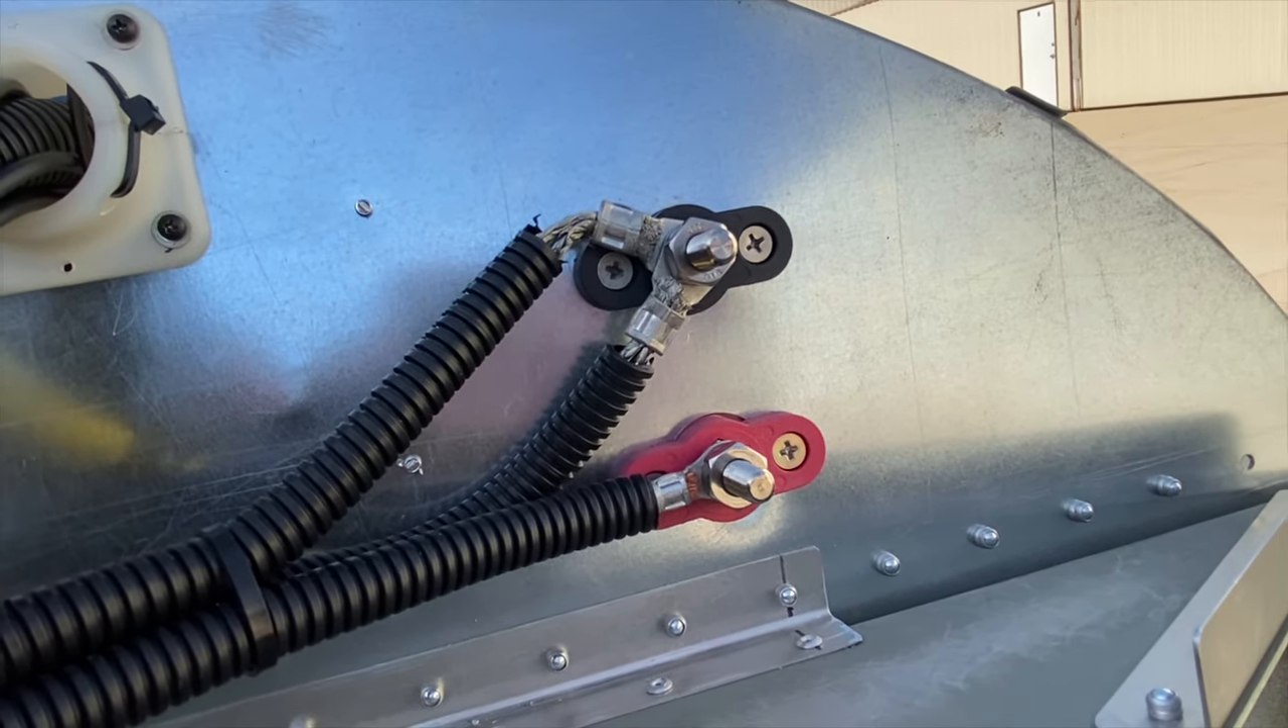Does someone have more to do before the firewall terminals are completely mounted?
No.